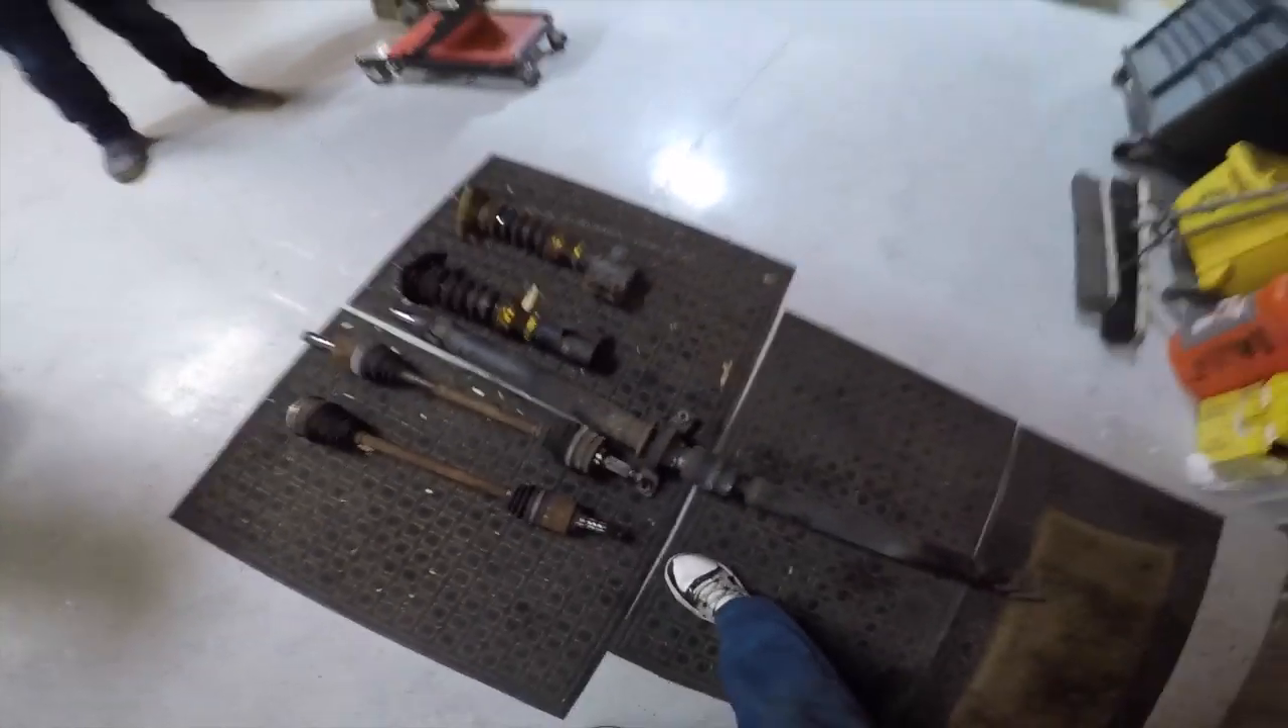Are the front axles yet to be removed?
No.